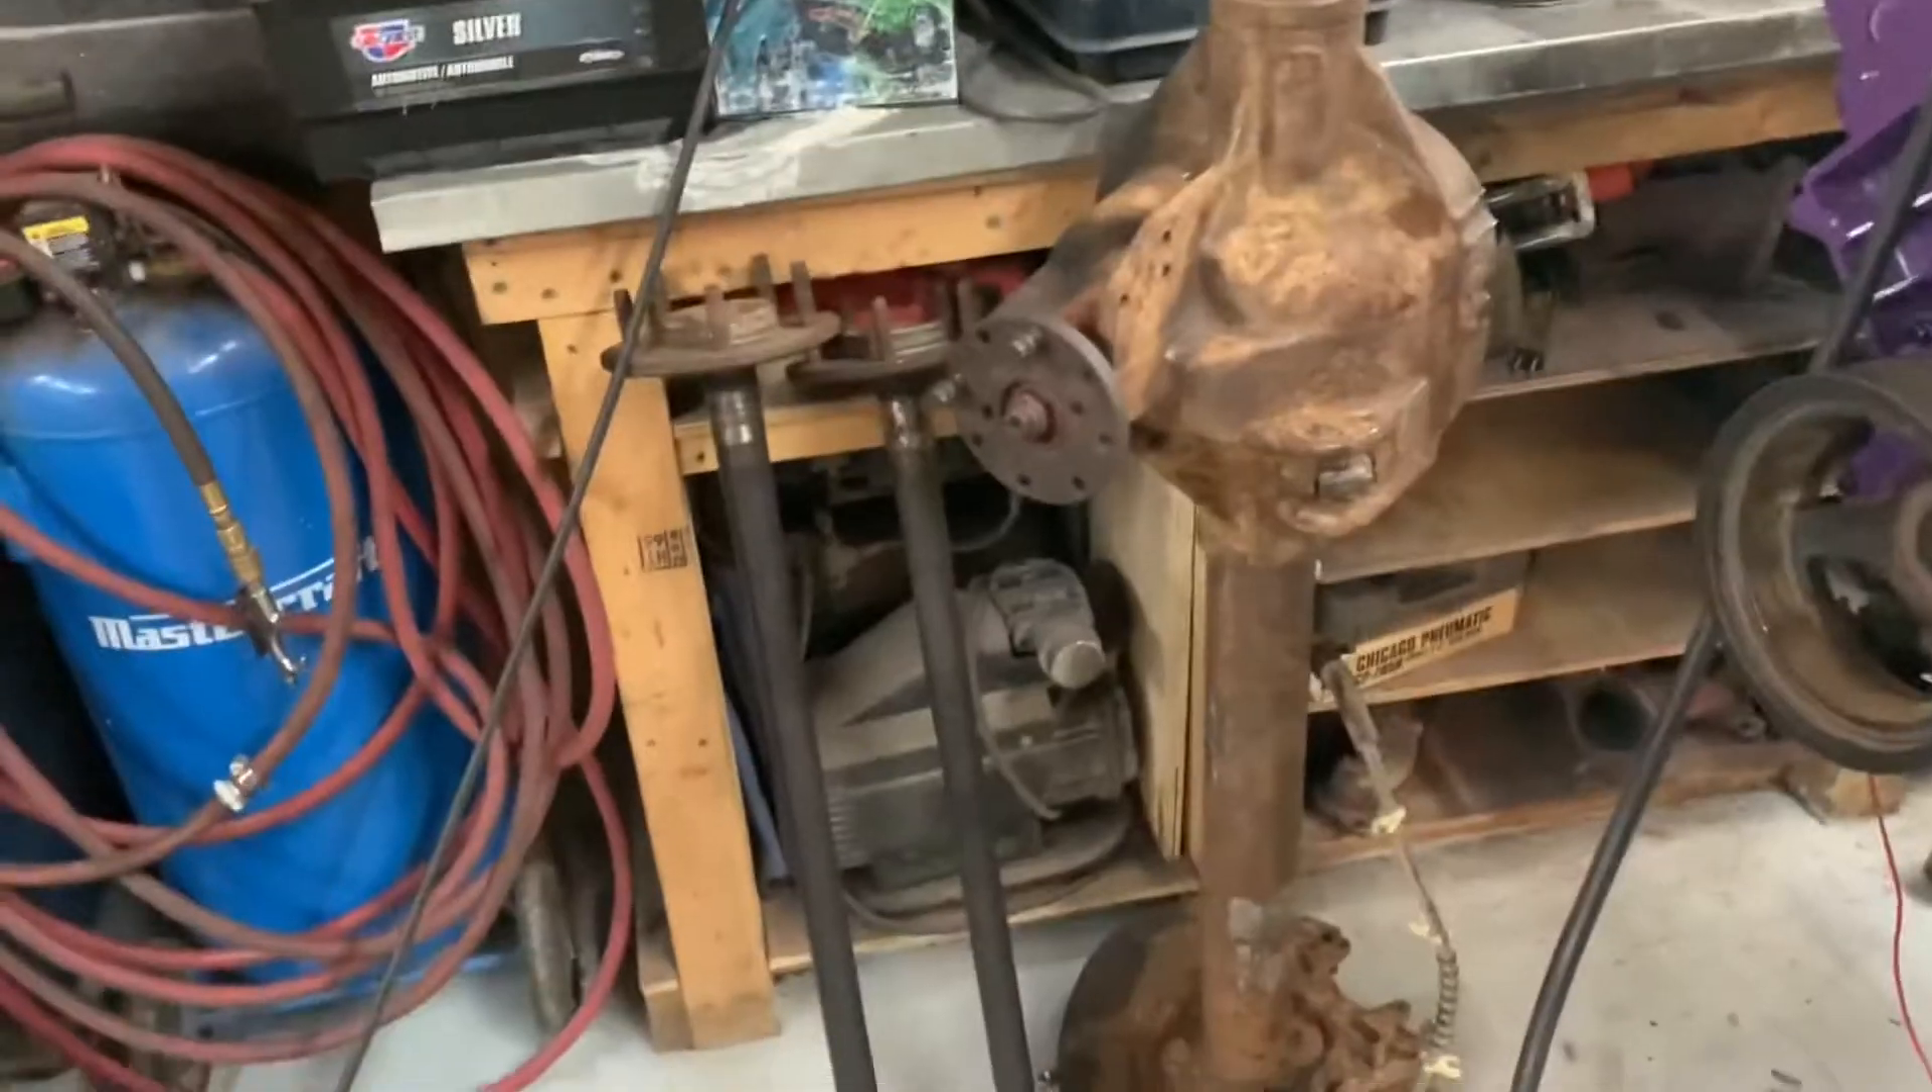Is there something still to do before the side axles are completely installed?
Yes.